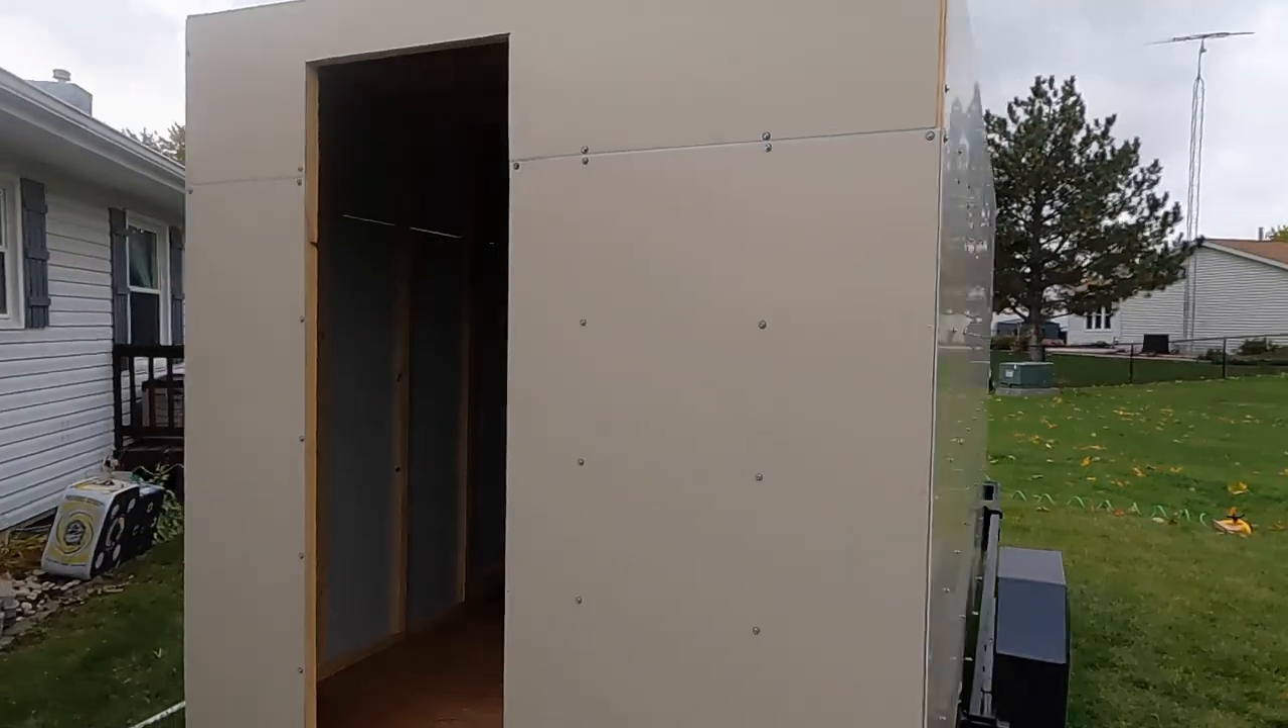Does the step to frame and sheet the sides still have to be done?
No.